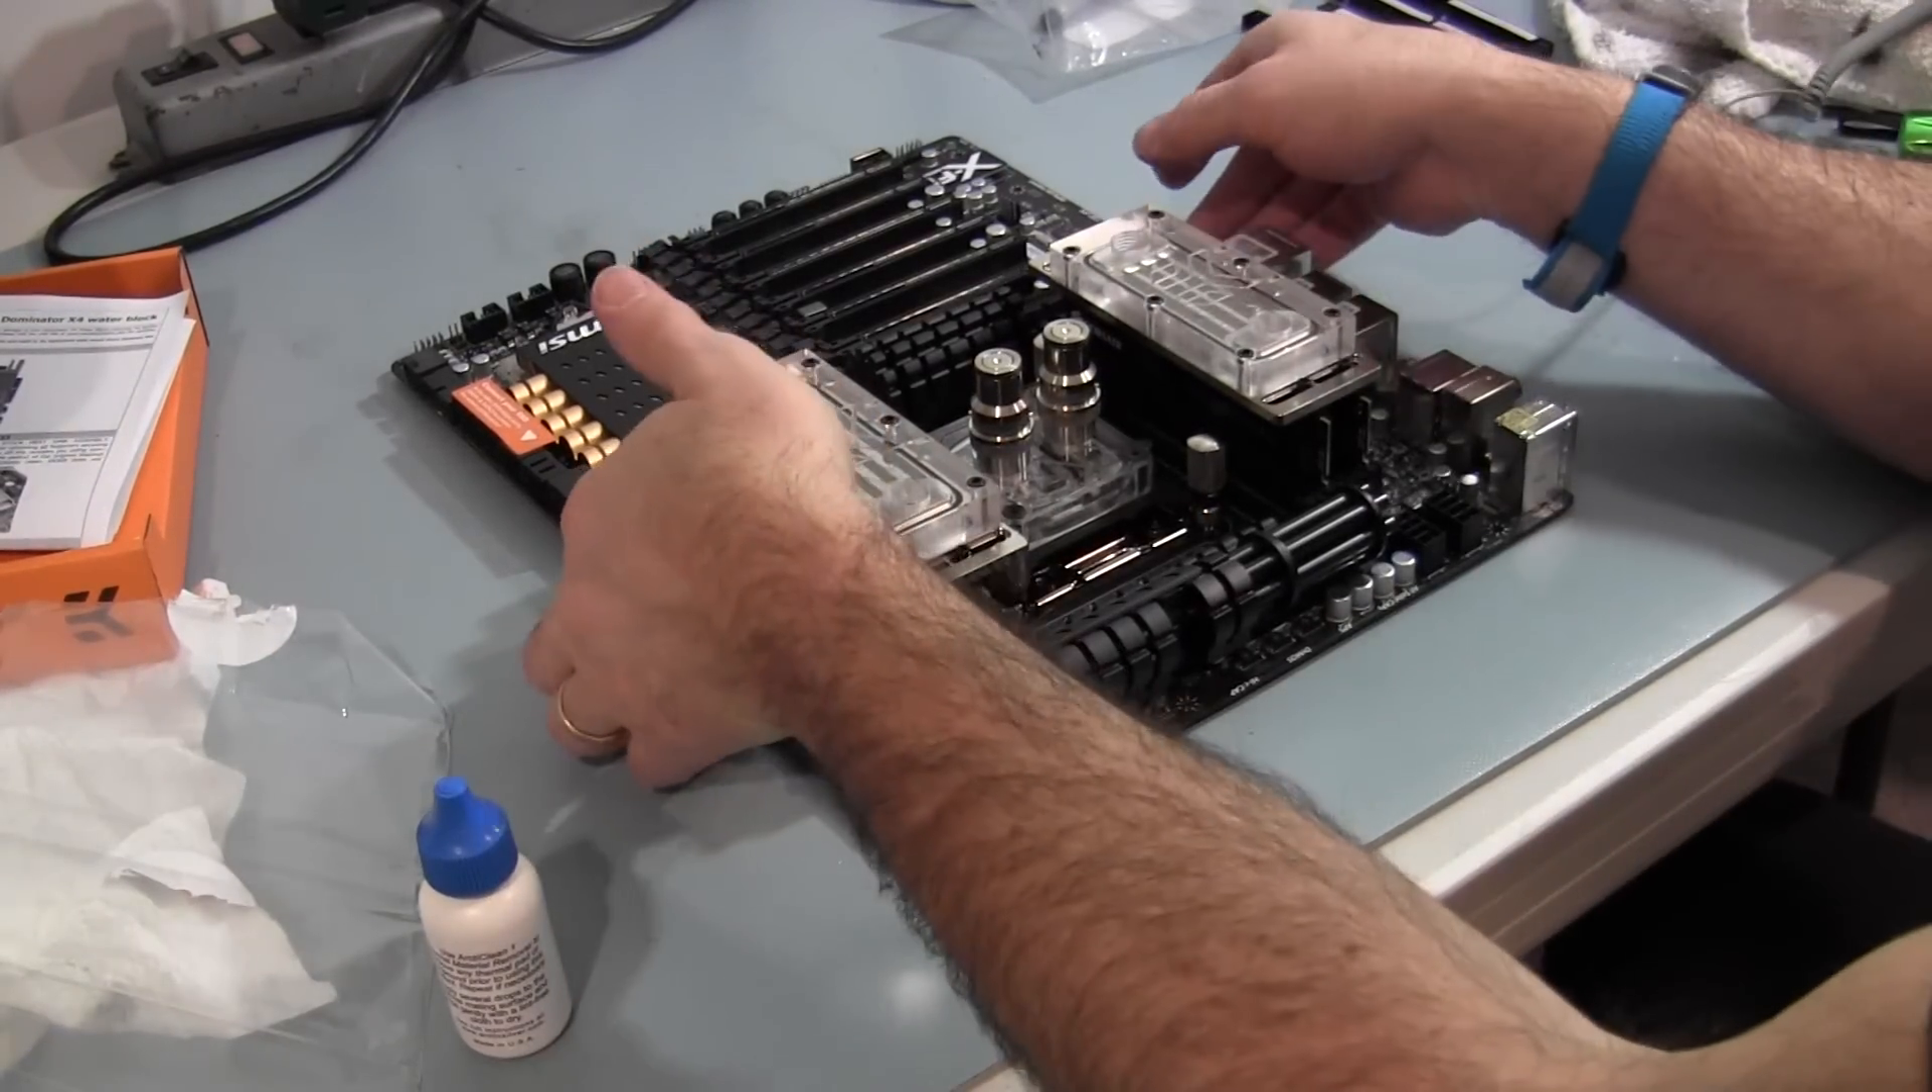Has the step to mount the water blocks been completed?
Yes.